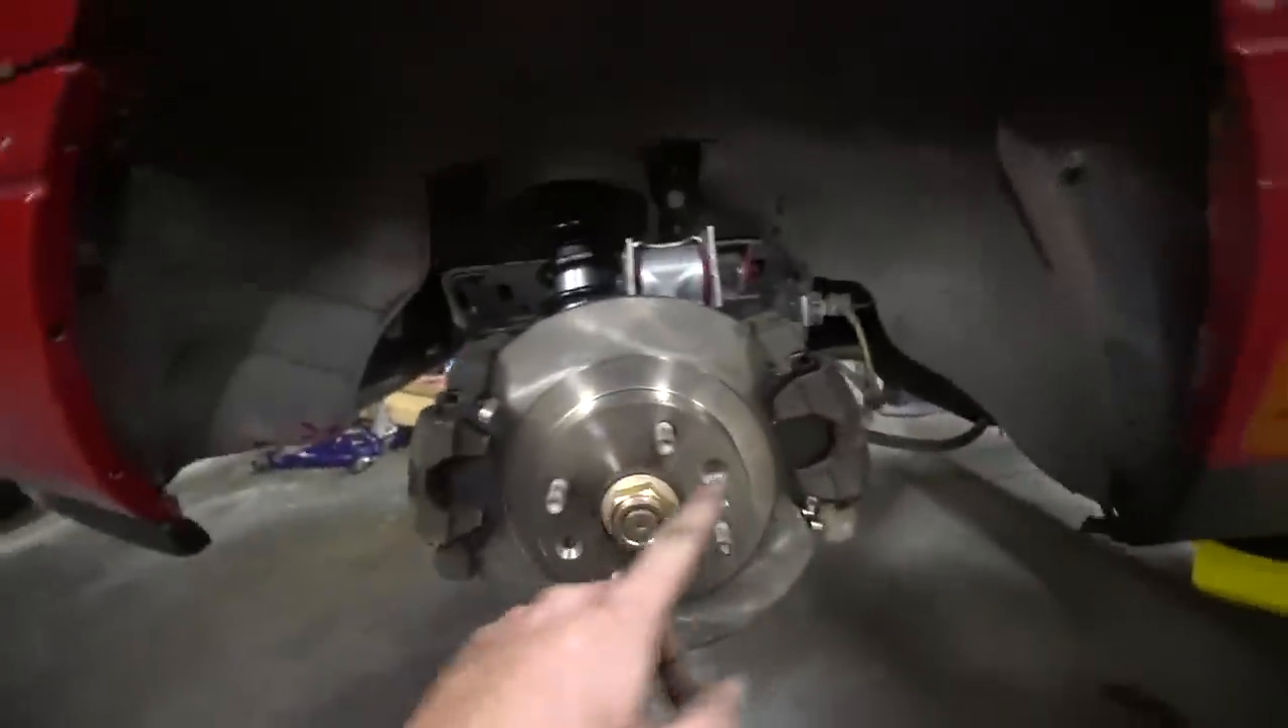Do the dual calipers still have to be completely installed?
No.